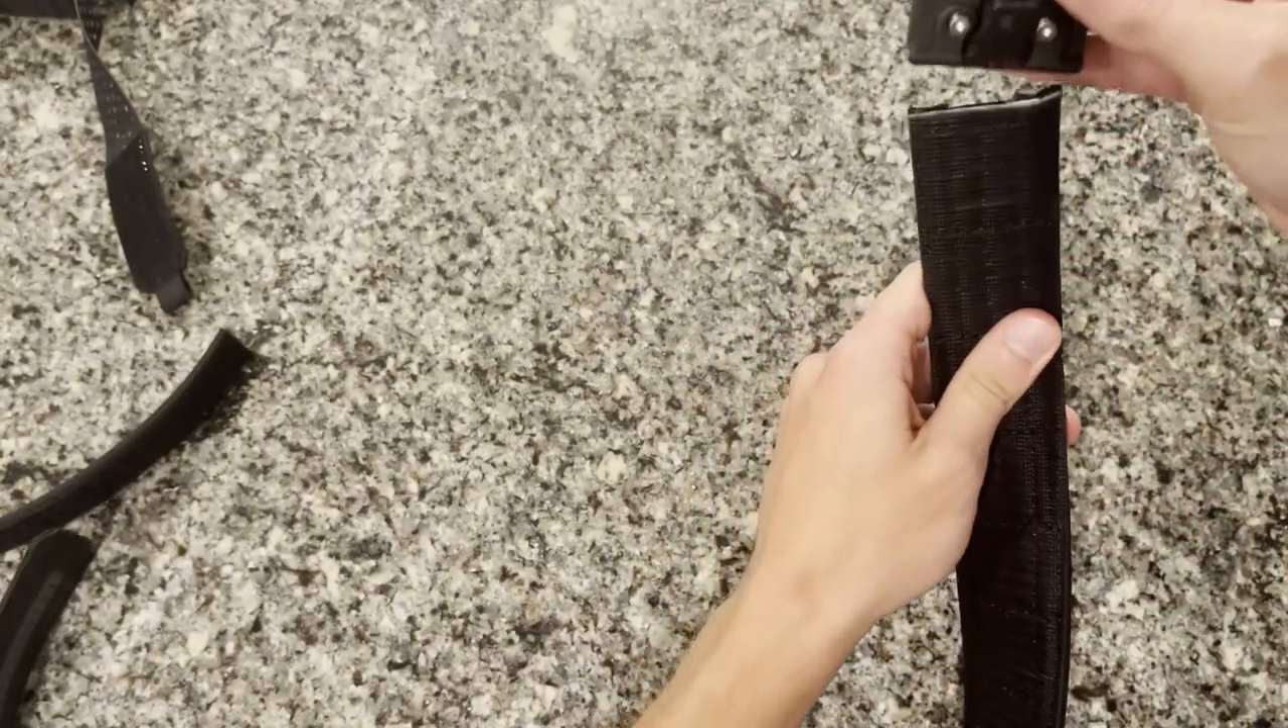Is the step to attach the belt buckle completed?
No.